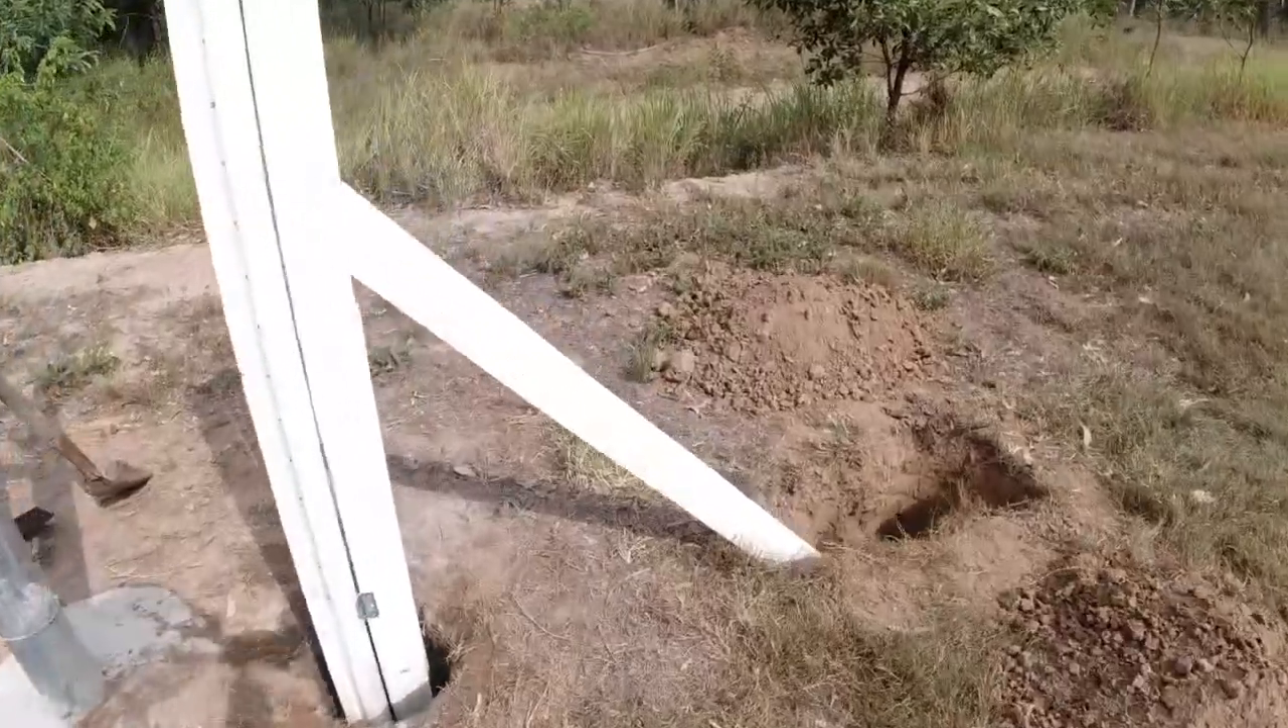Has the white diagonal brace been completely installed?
No.